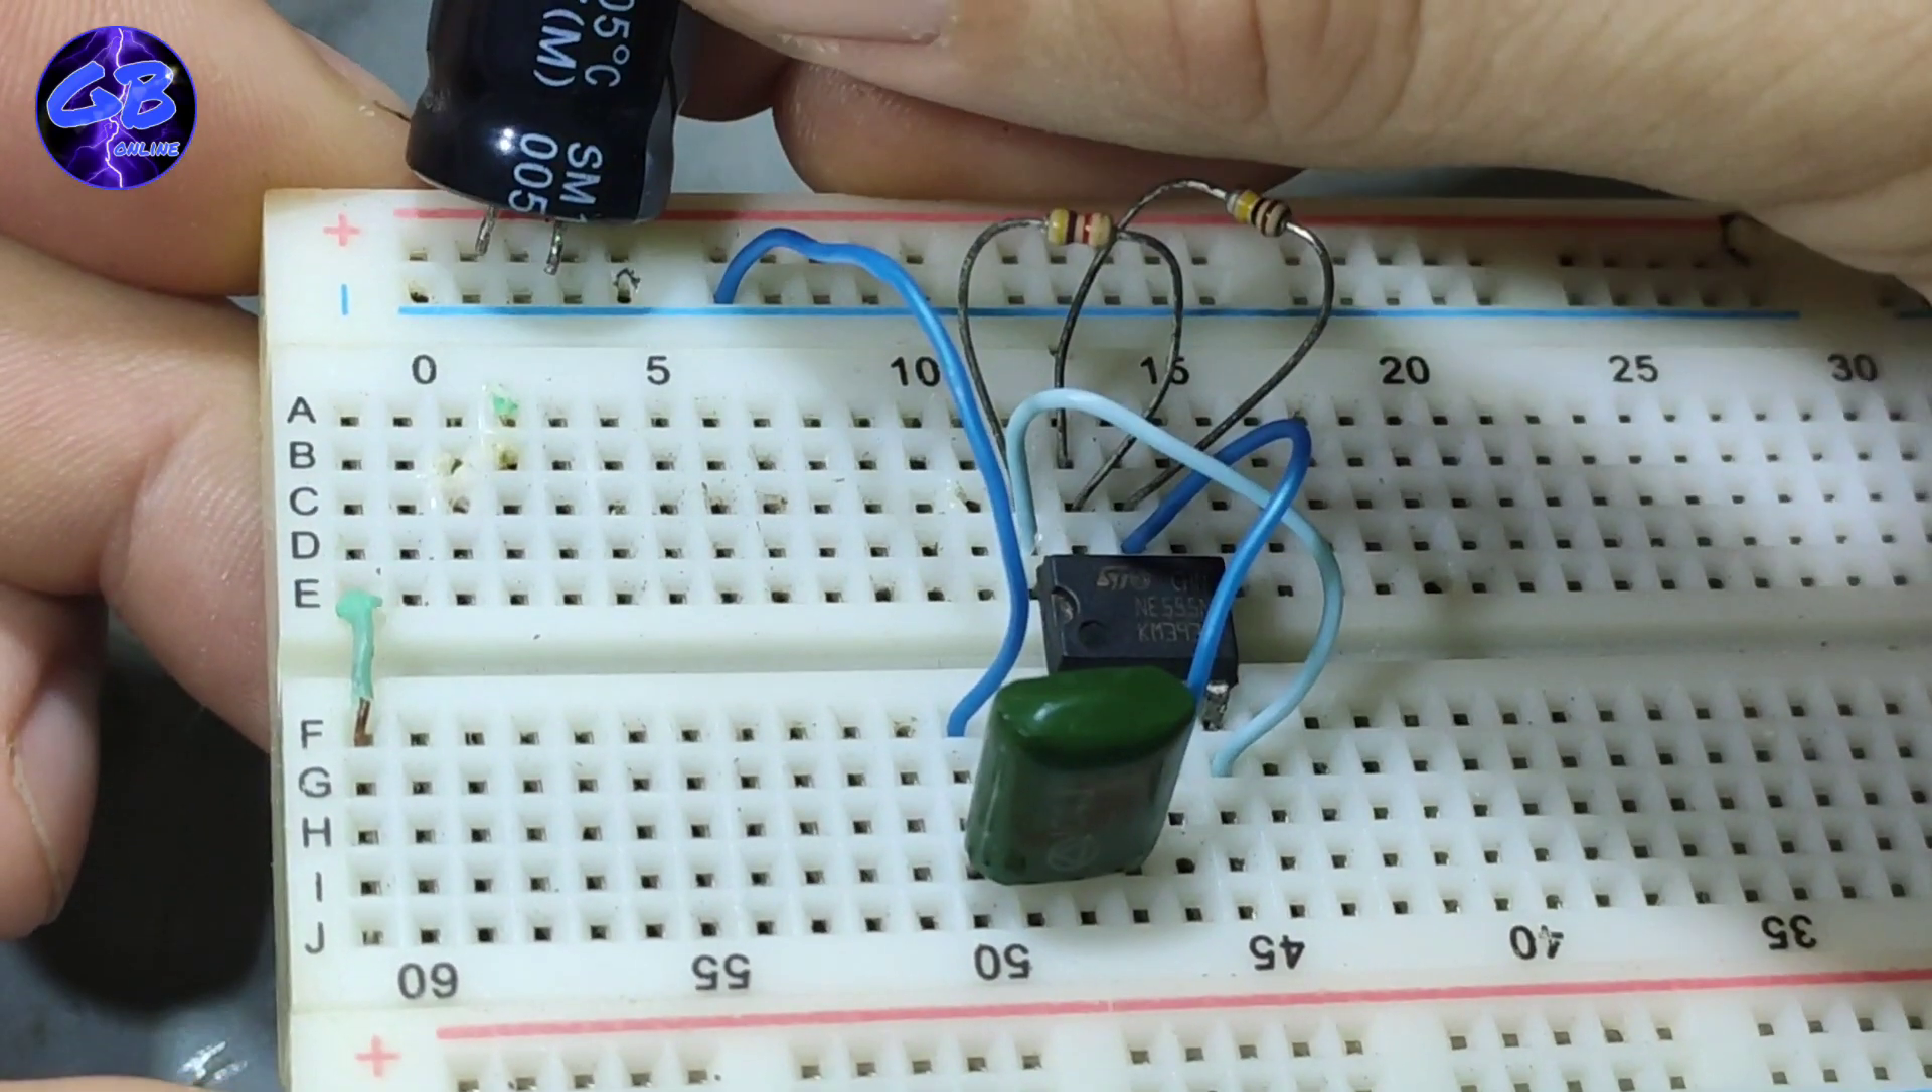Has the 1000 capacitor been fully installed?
No.